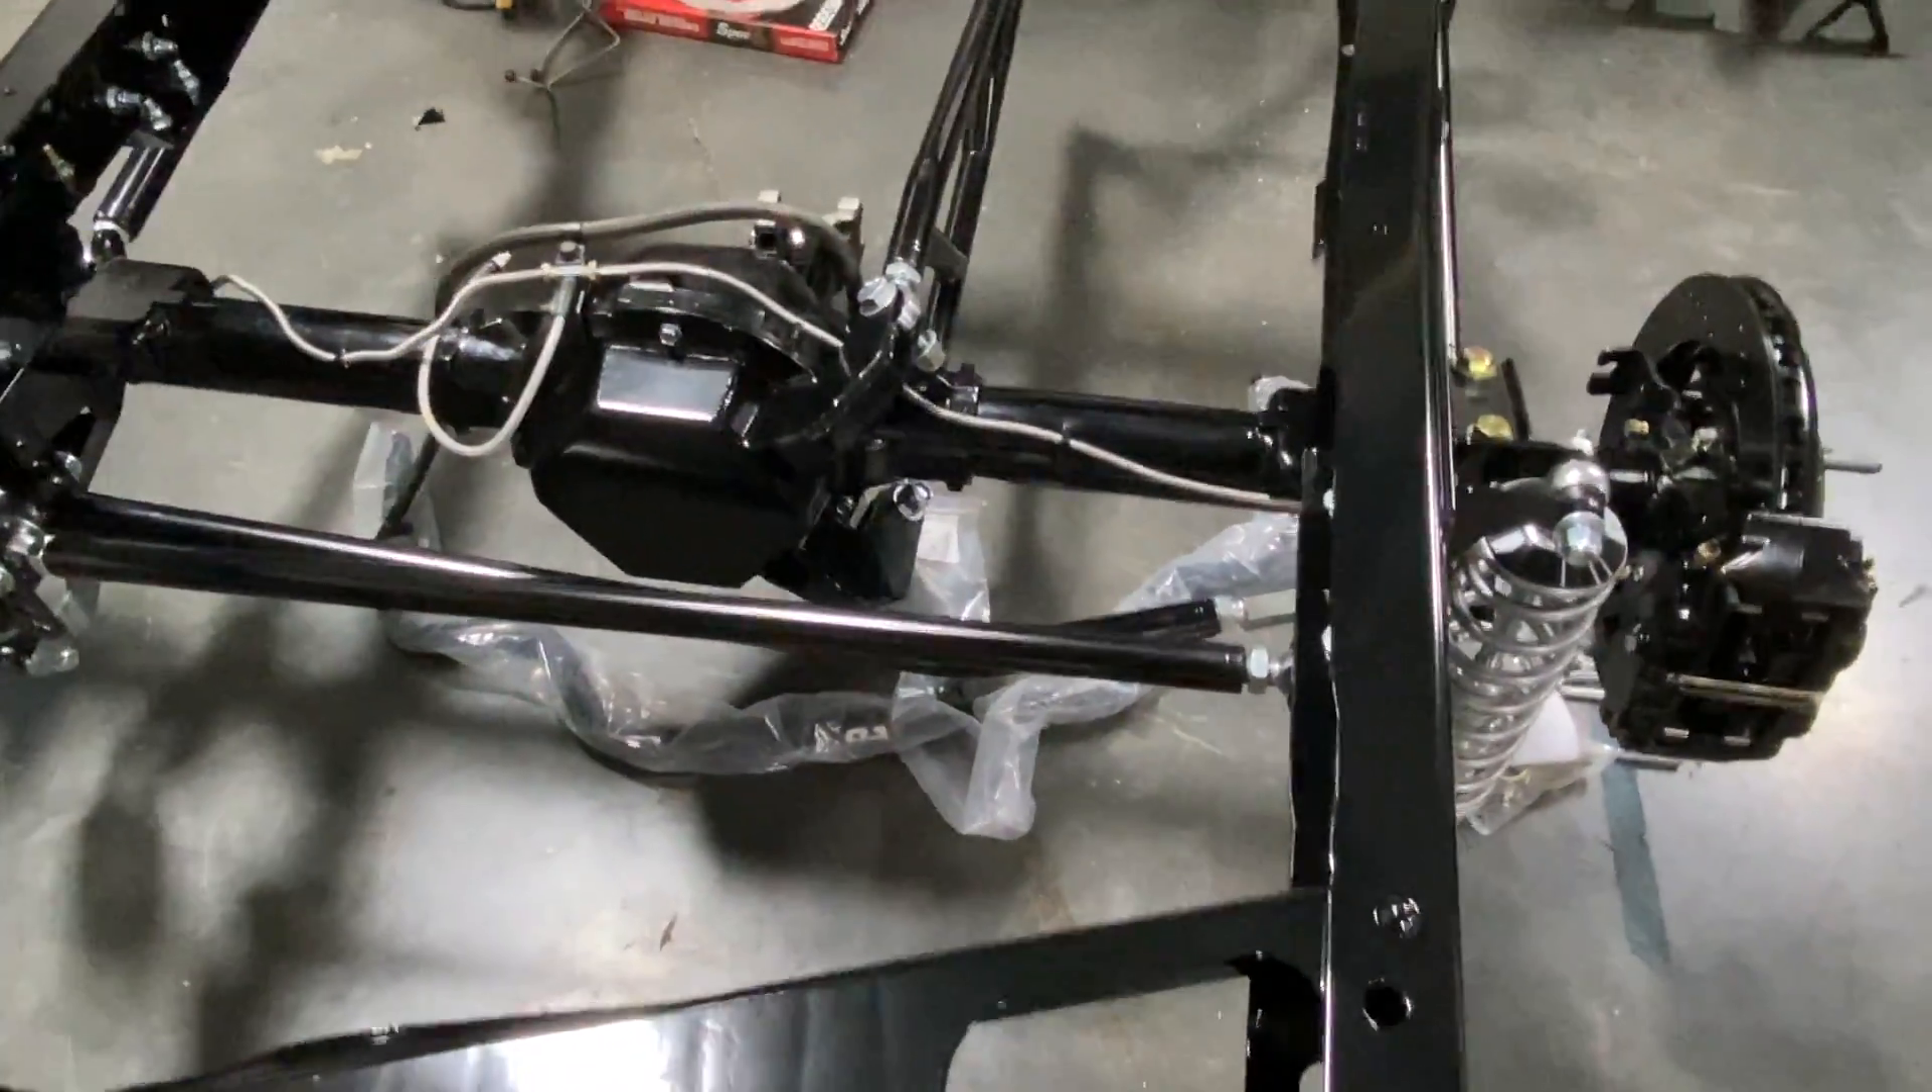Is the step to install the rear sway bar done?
No.